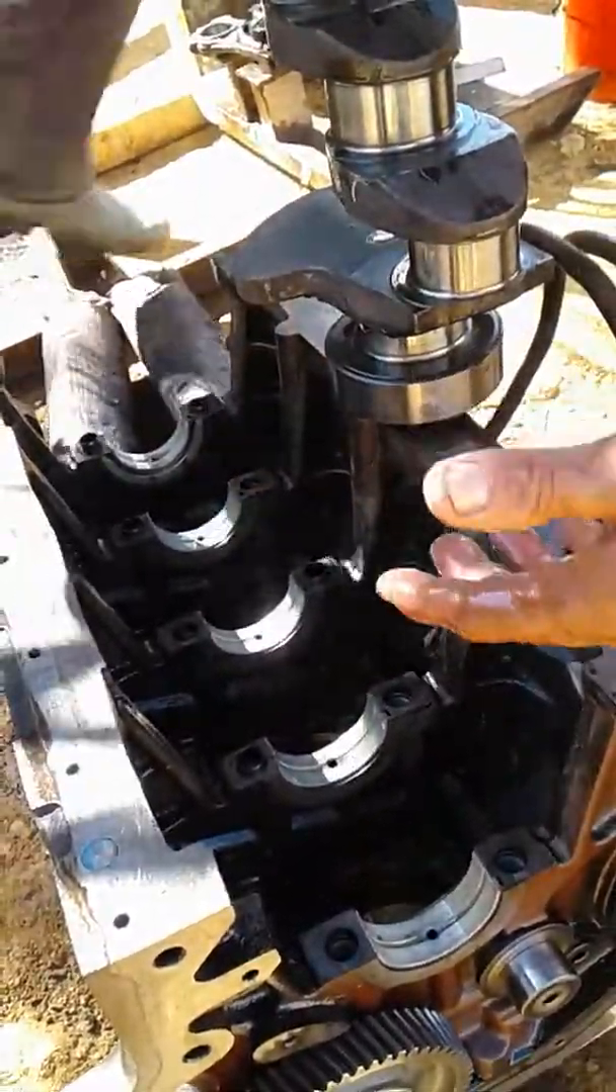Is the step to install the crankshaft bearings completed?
Yes.